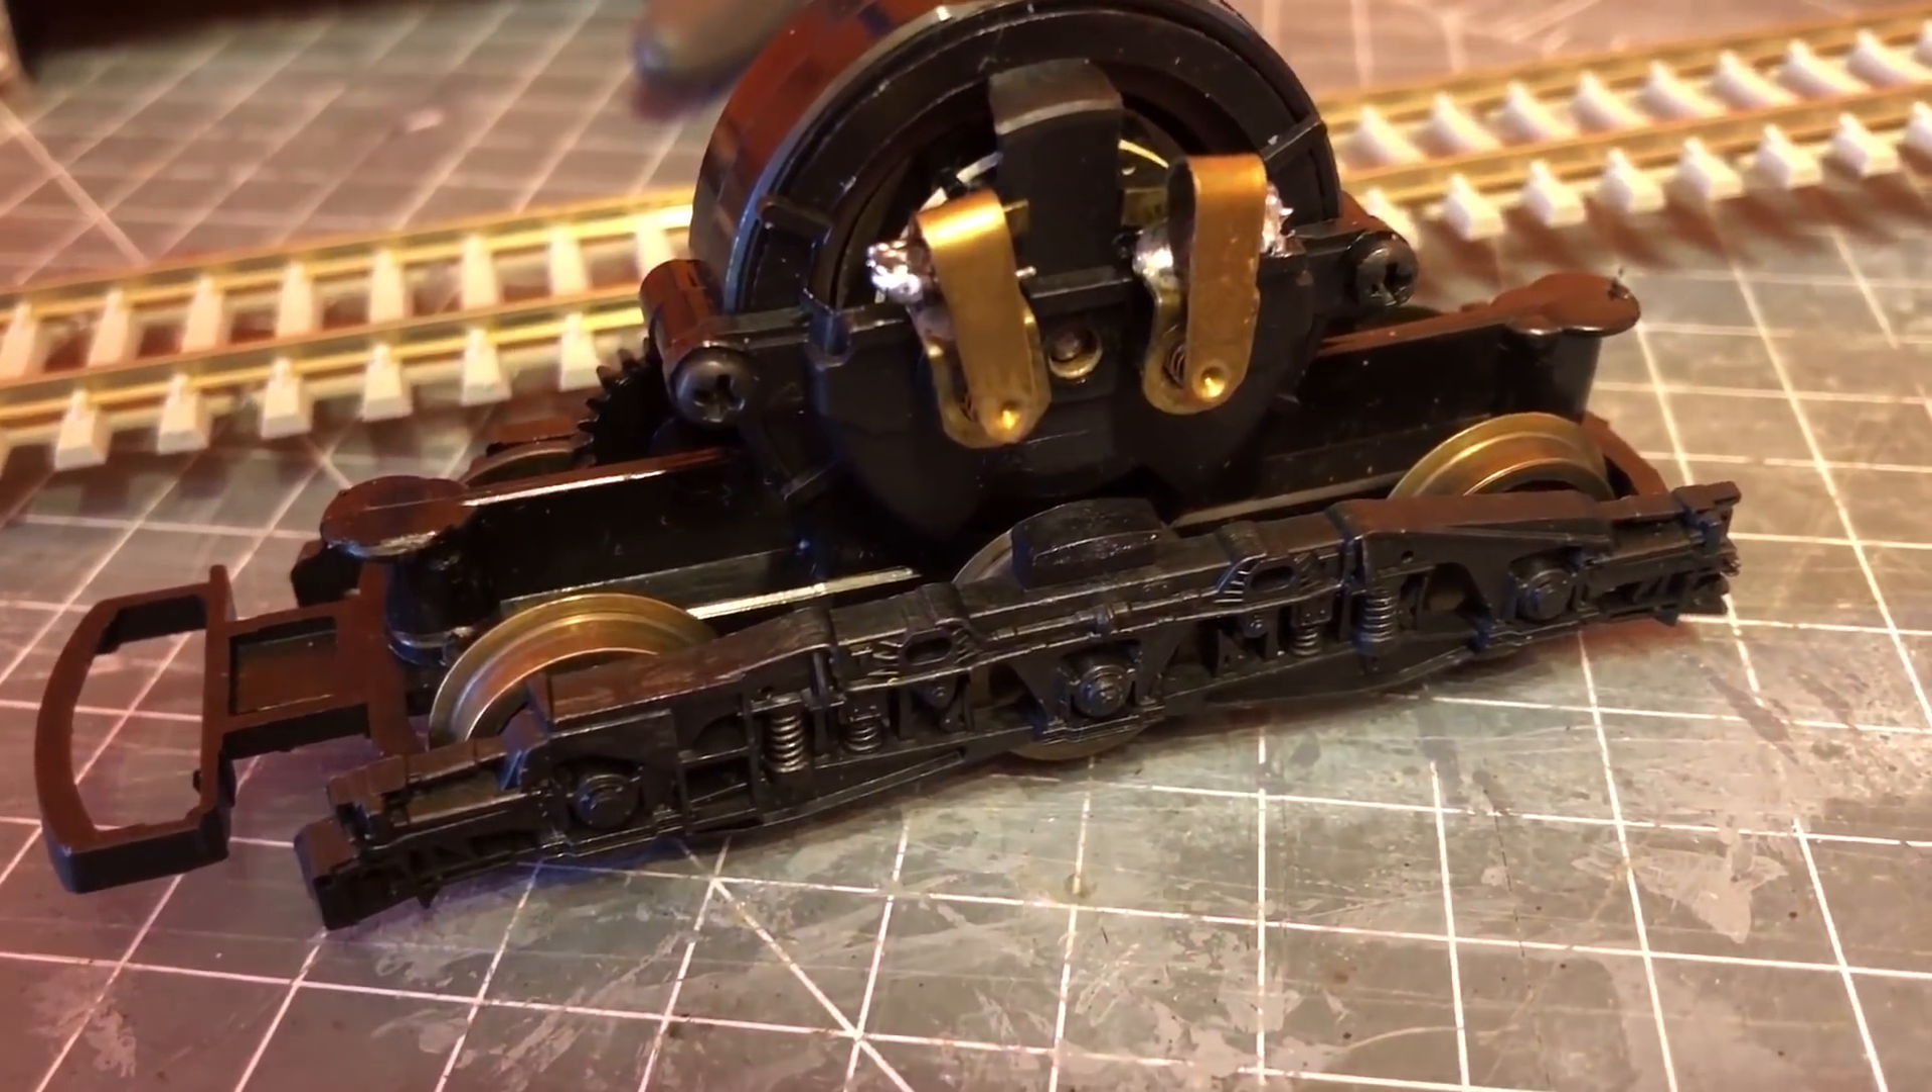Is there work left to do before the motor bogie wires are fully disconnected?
No.